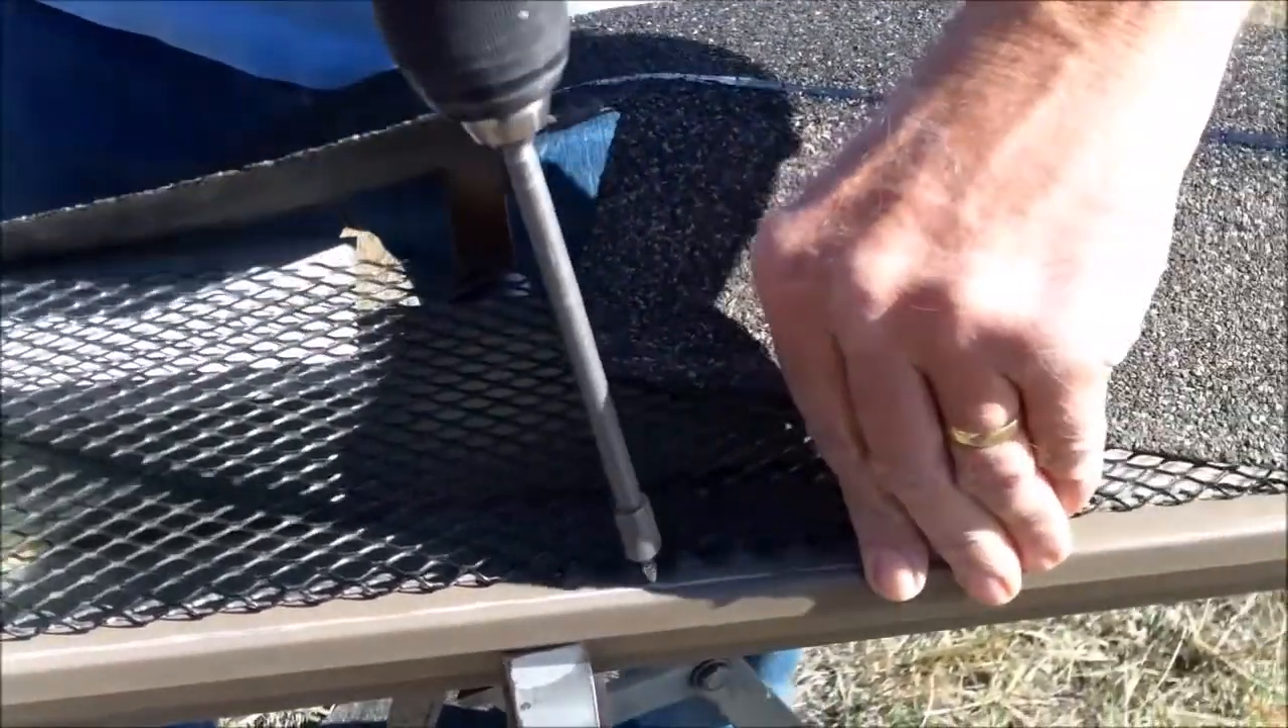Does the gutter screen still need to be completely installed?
Yes.